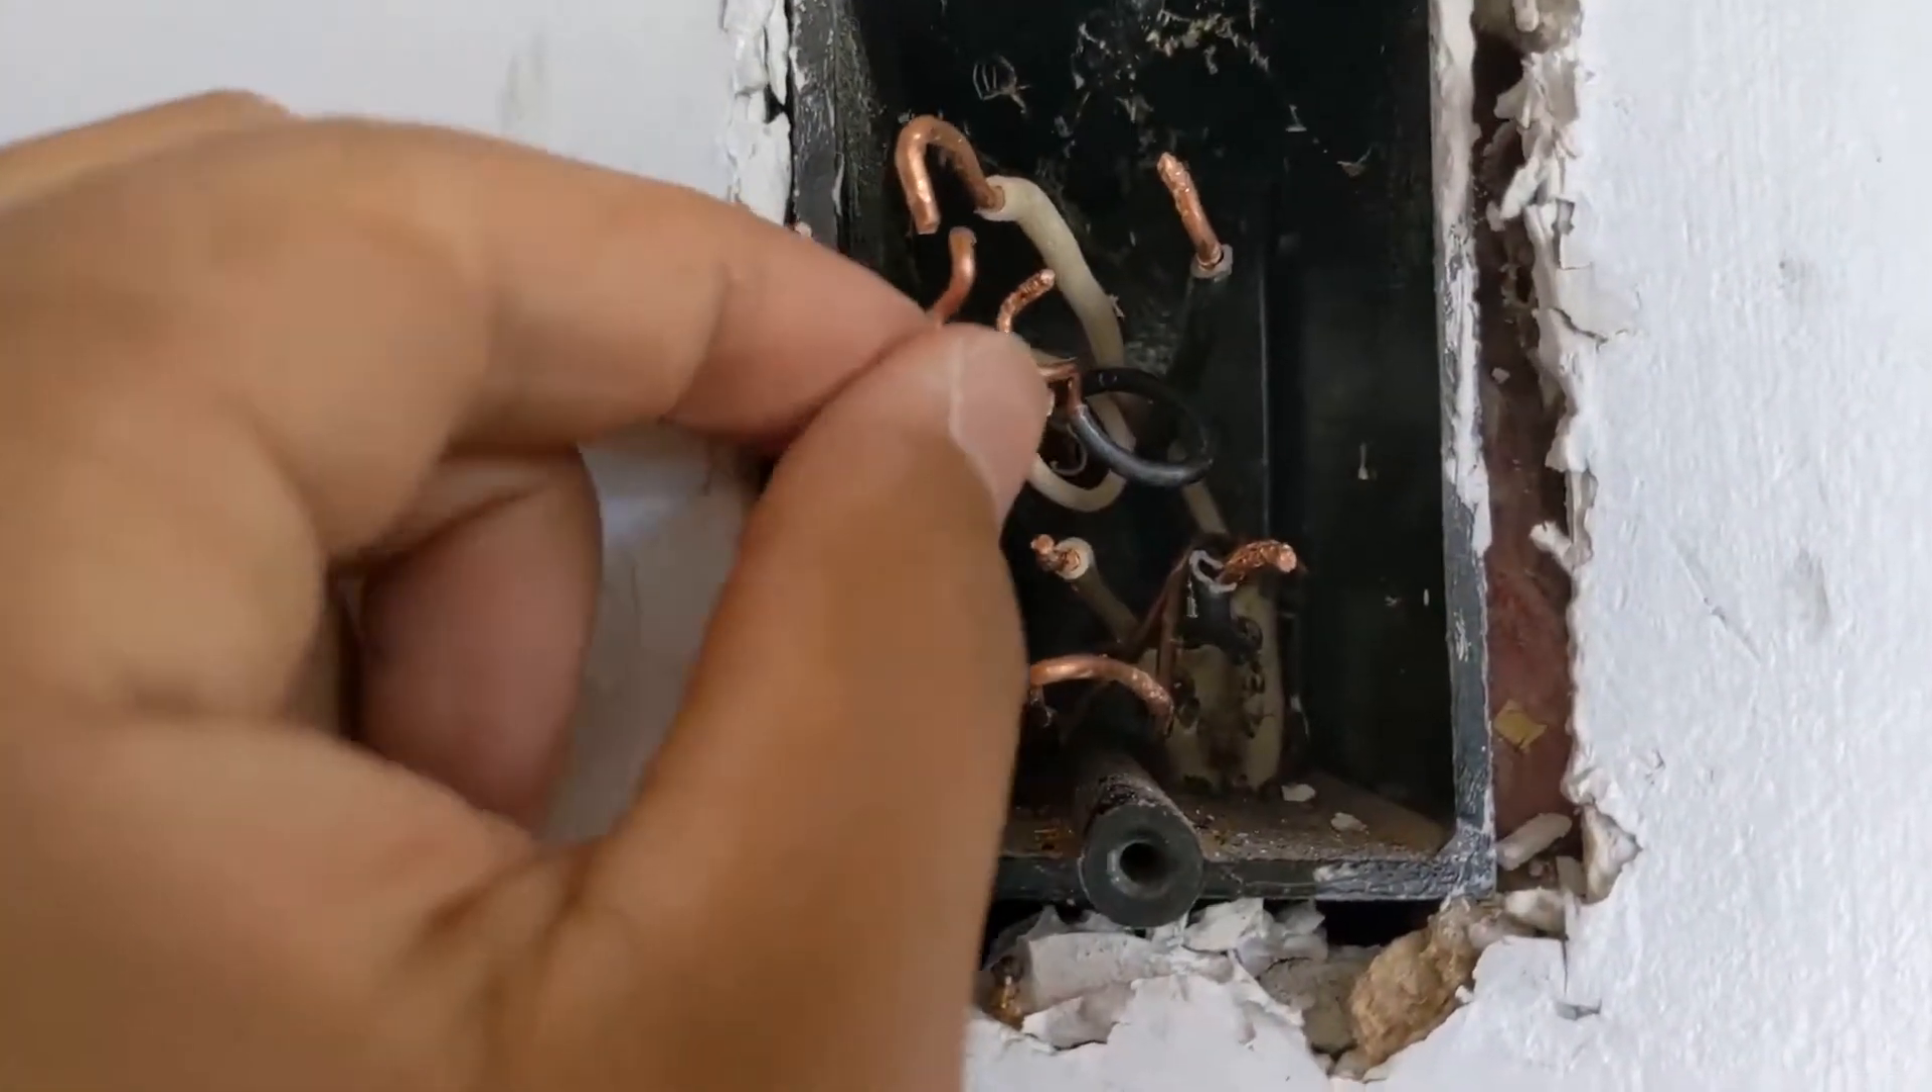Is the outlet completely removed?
Yes.